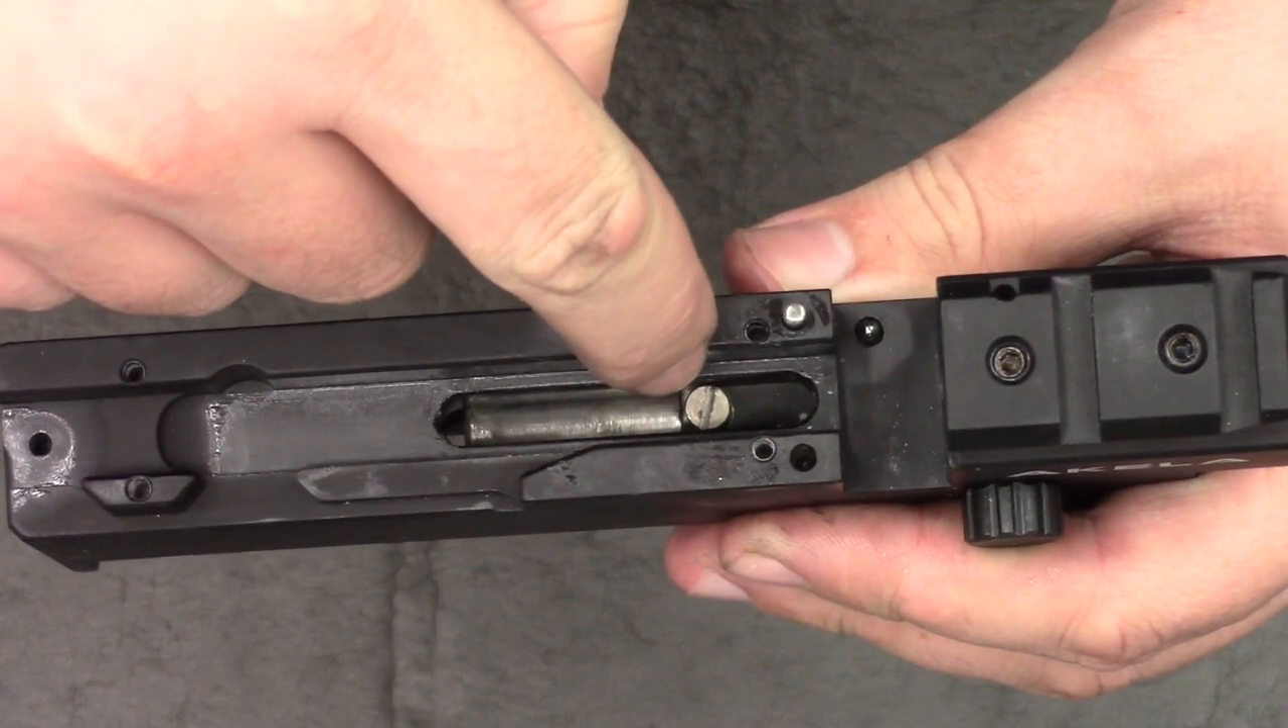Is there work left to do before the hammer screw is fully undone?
Yes.